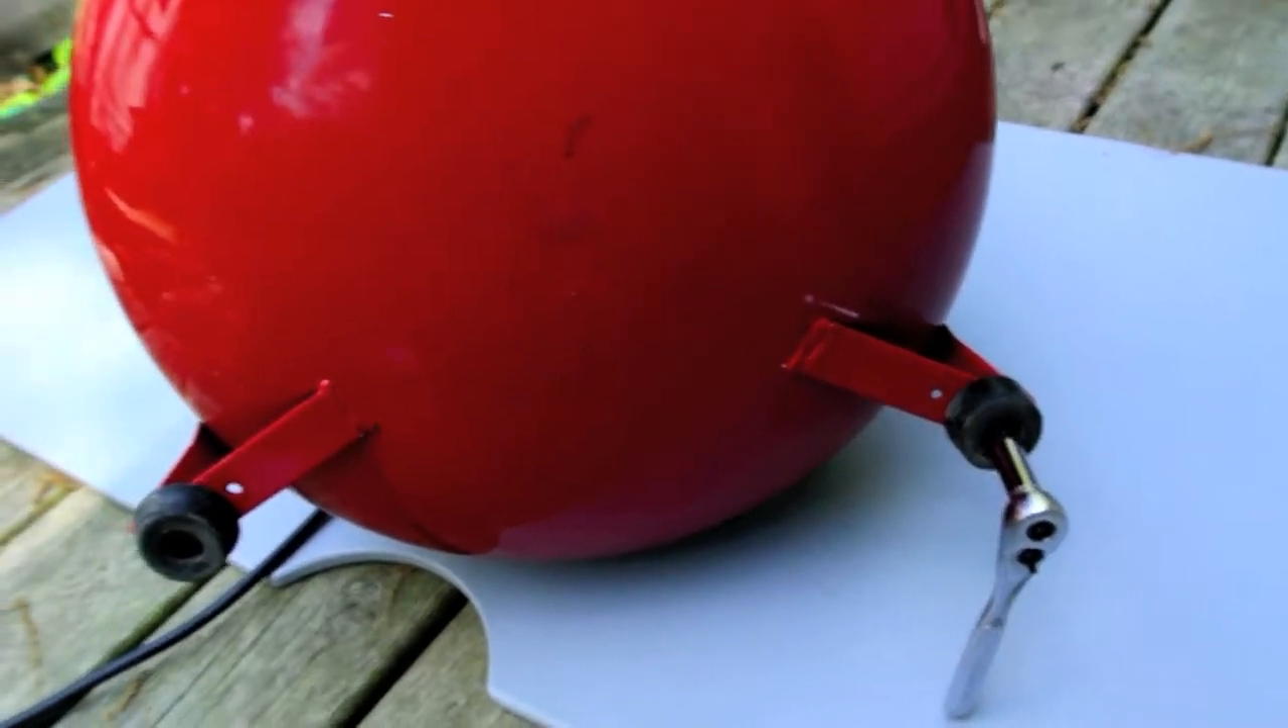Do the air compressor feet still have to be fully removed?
Yes.